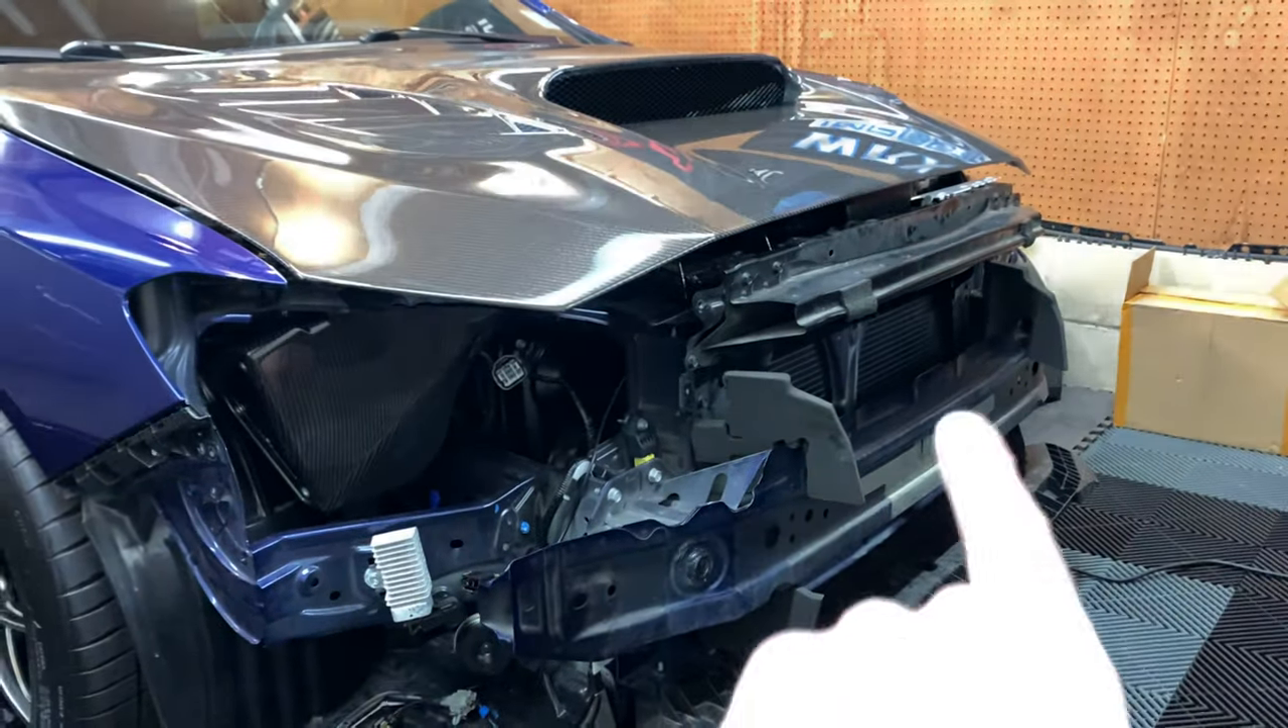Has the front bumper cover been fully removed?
Yes.